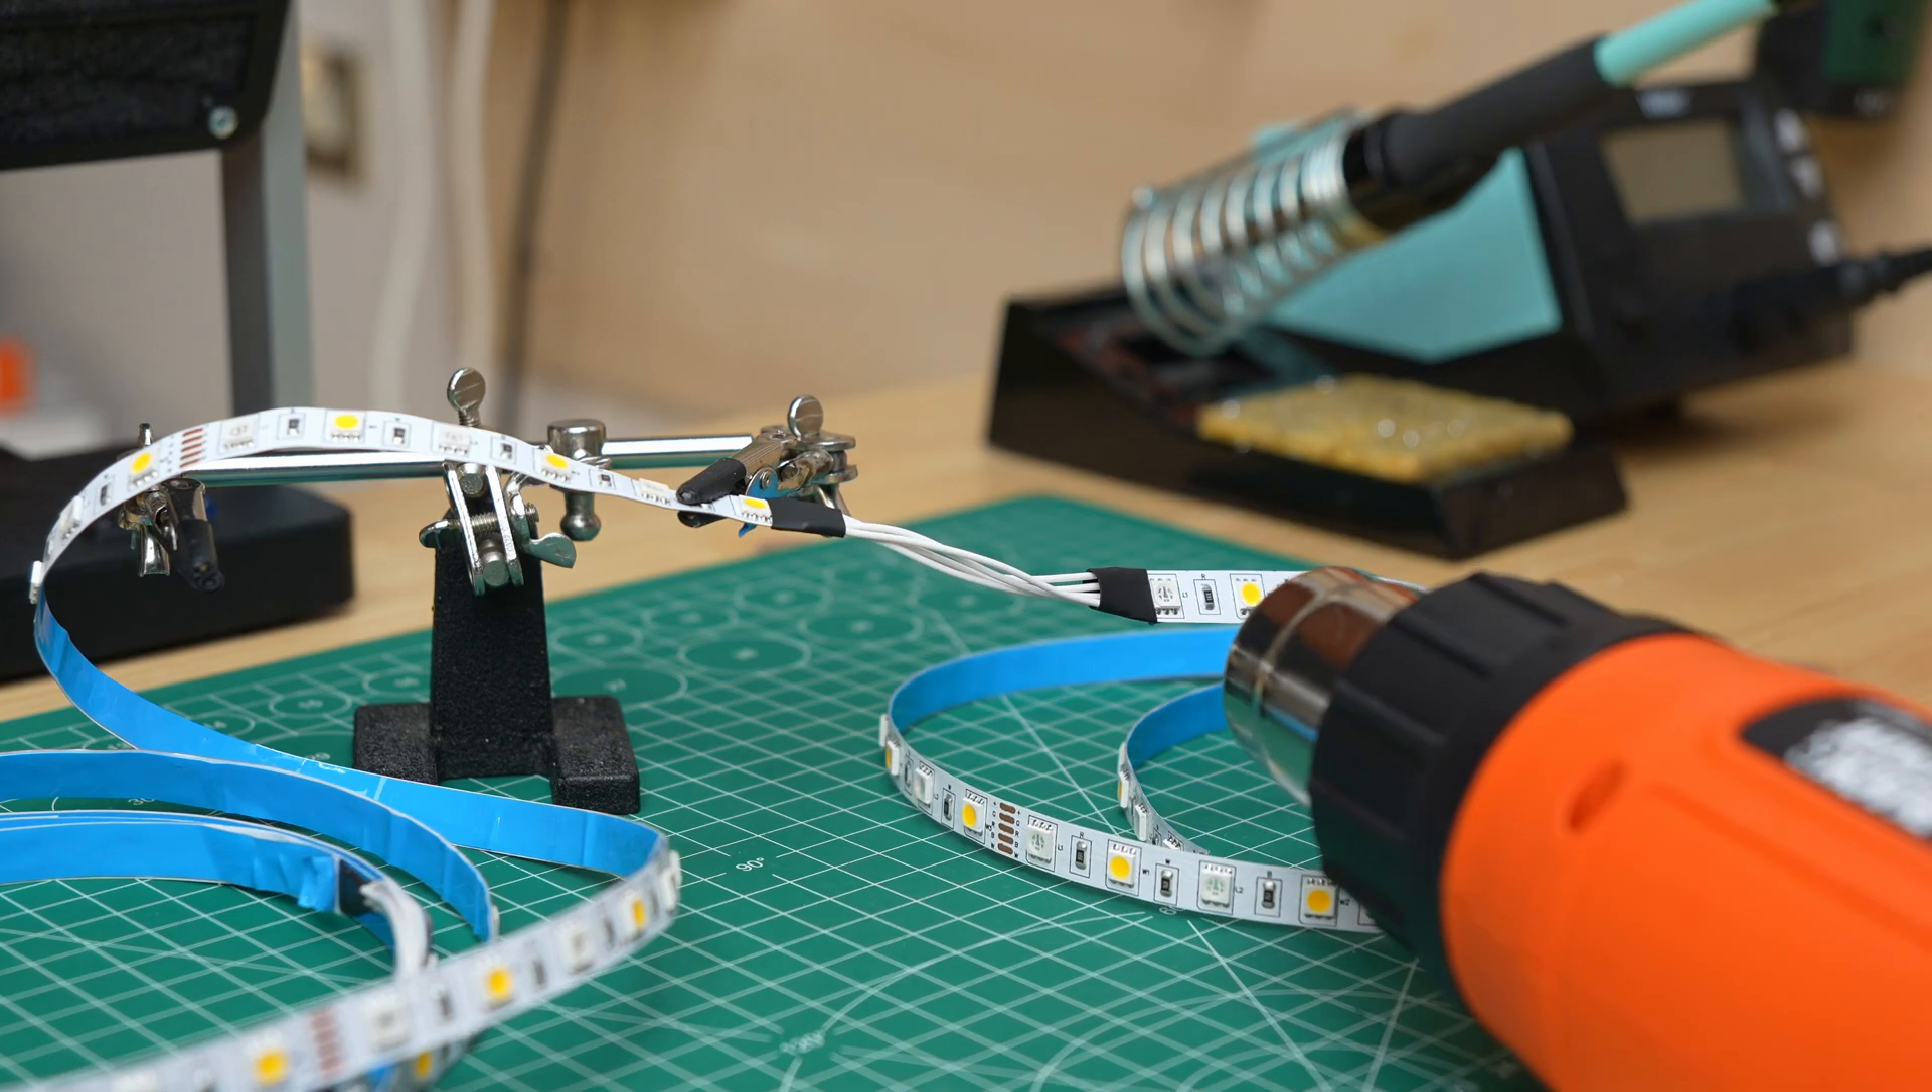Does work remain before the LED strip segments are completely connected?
No.